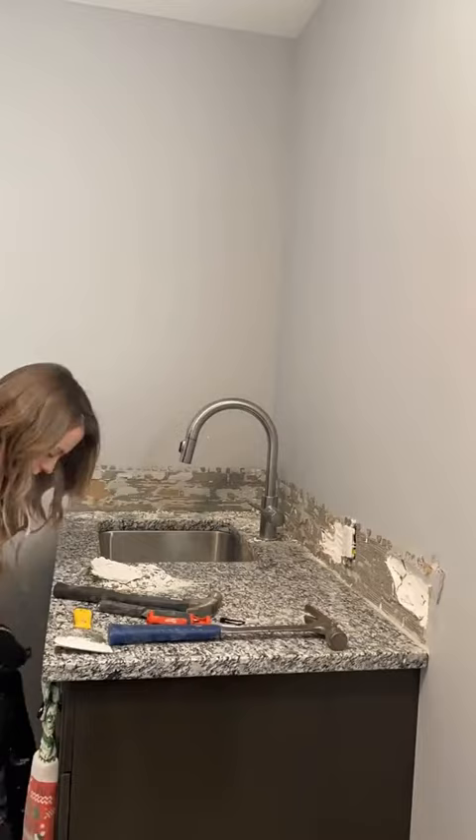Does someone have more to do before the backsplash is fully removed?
No.